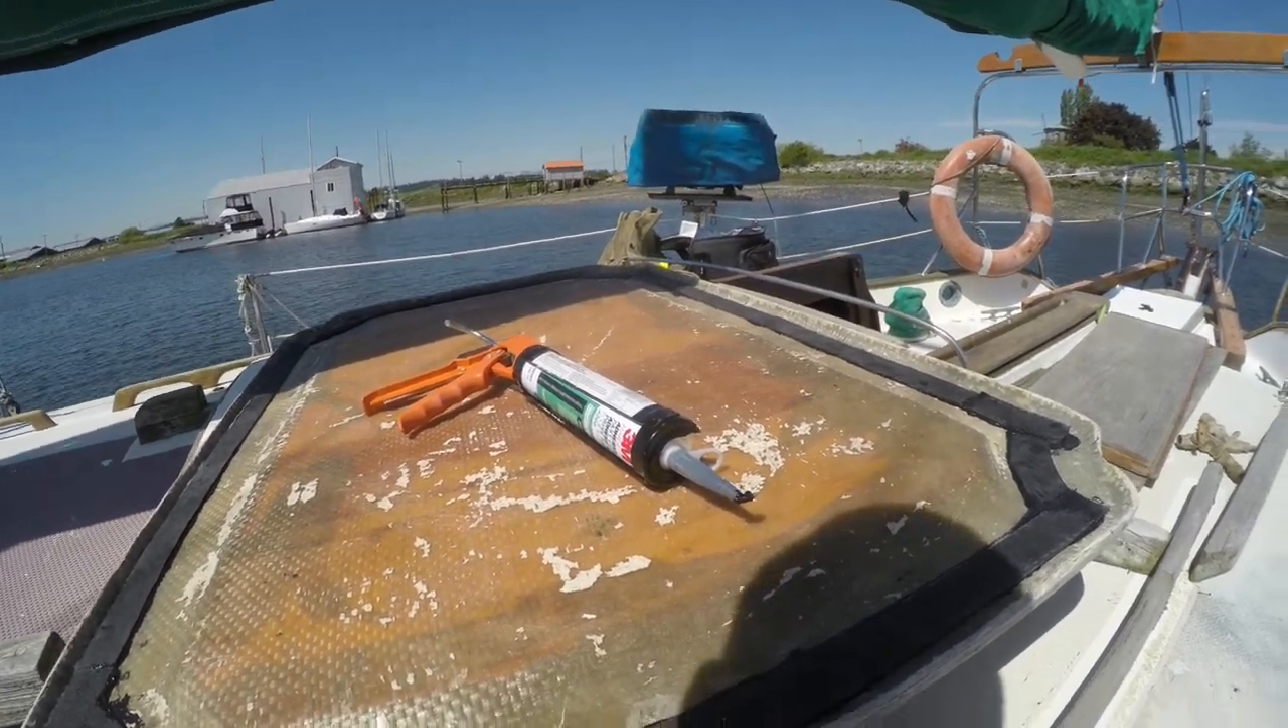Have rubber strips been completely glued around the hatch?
Yes.